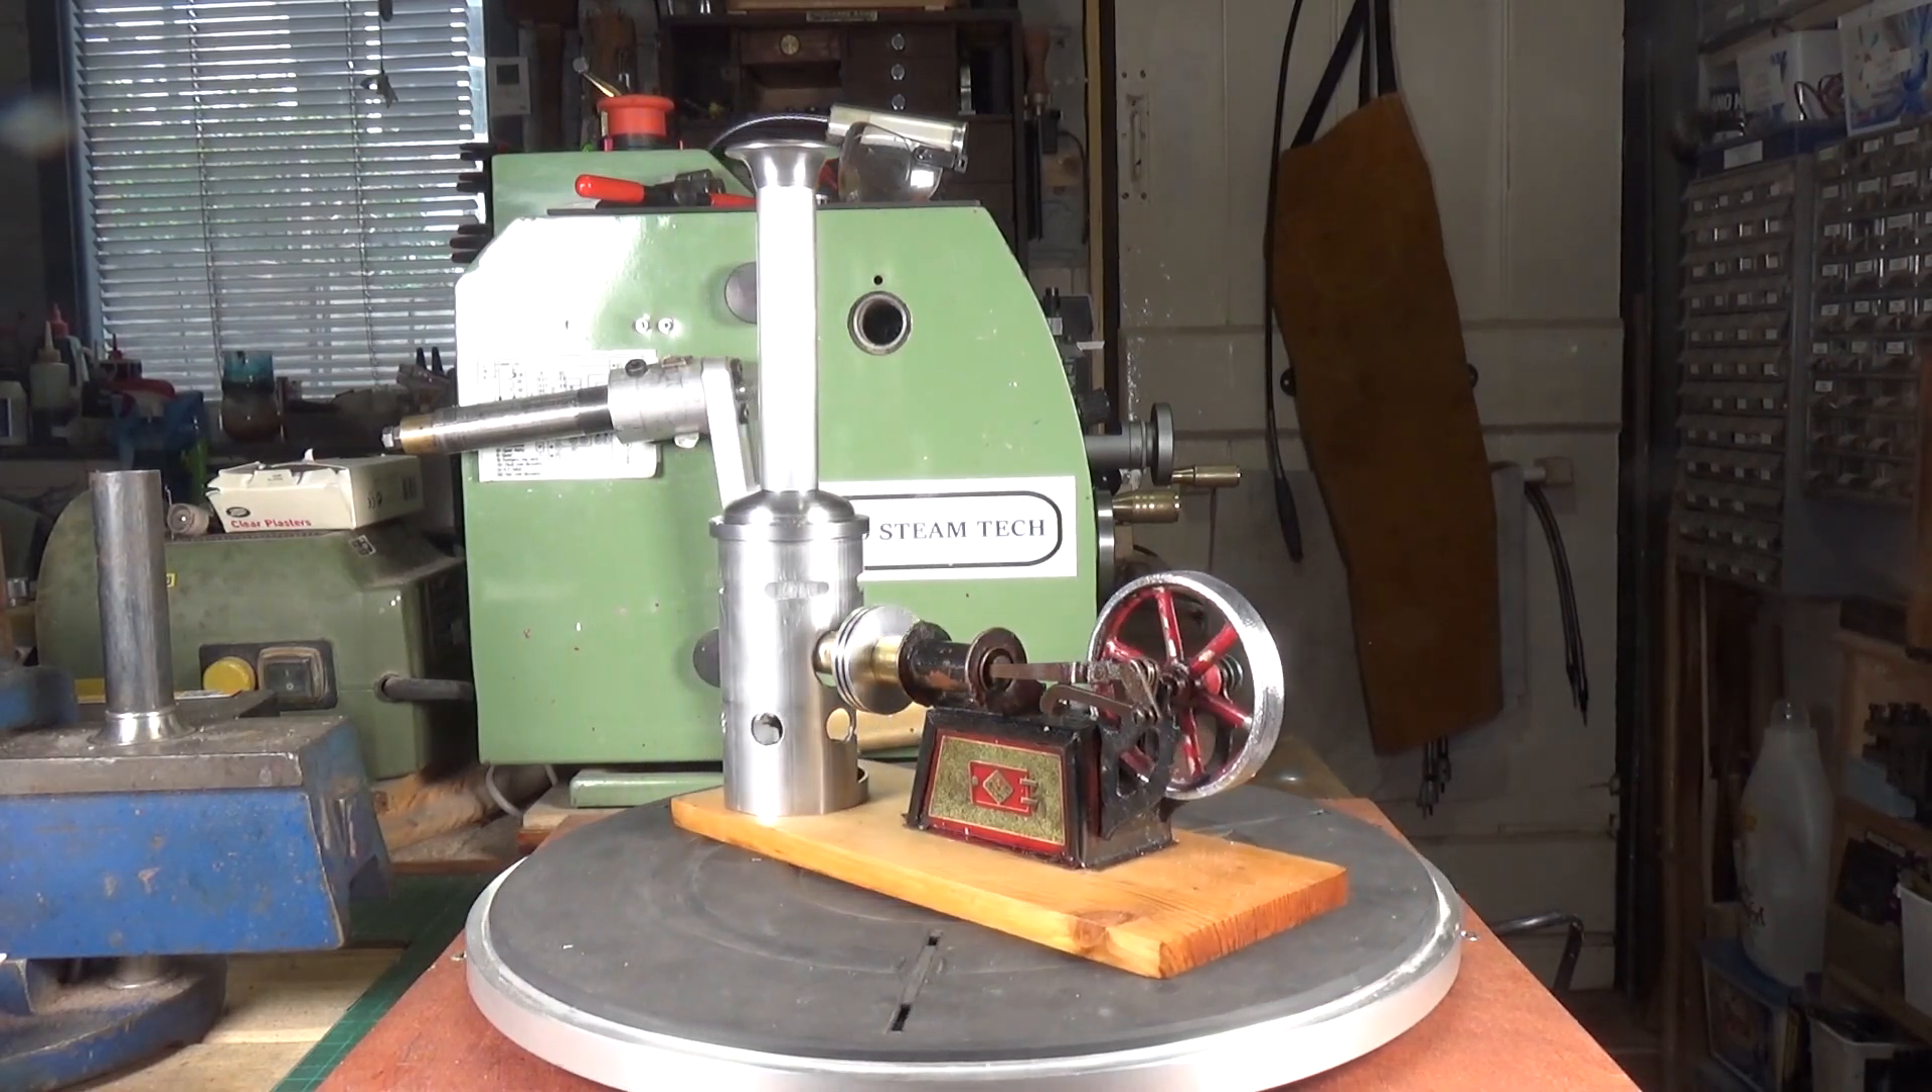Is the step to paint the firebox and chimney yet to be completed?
Yes.